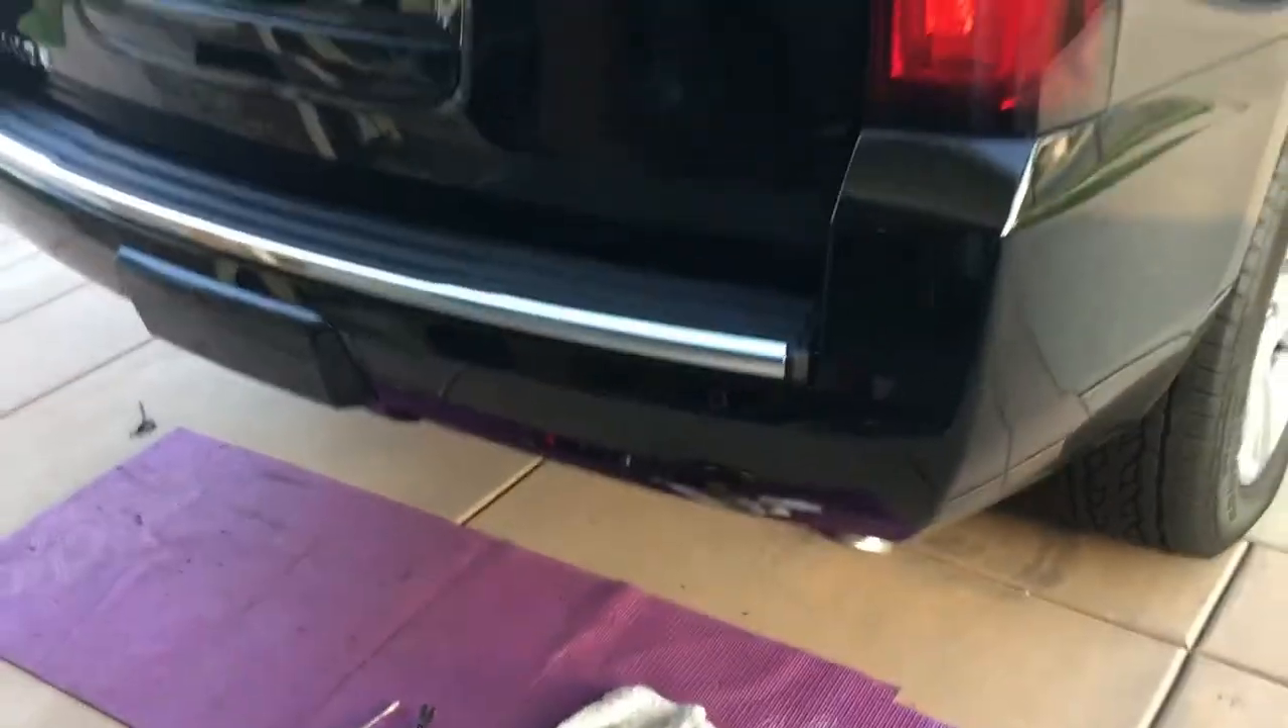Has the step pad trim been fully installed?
Yes.